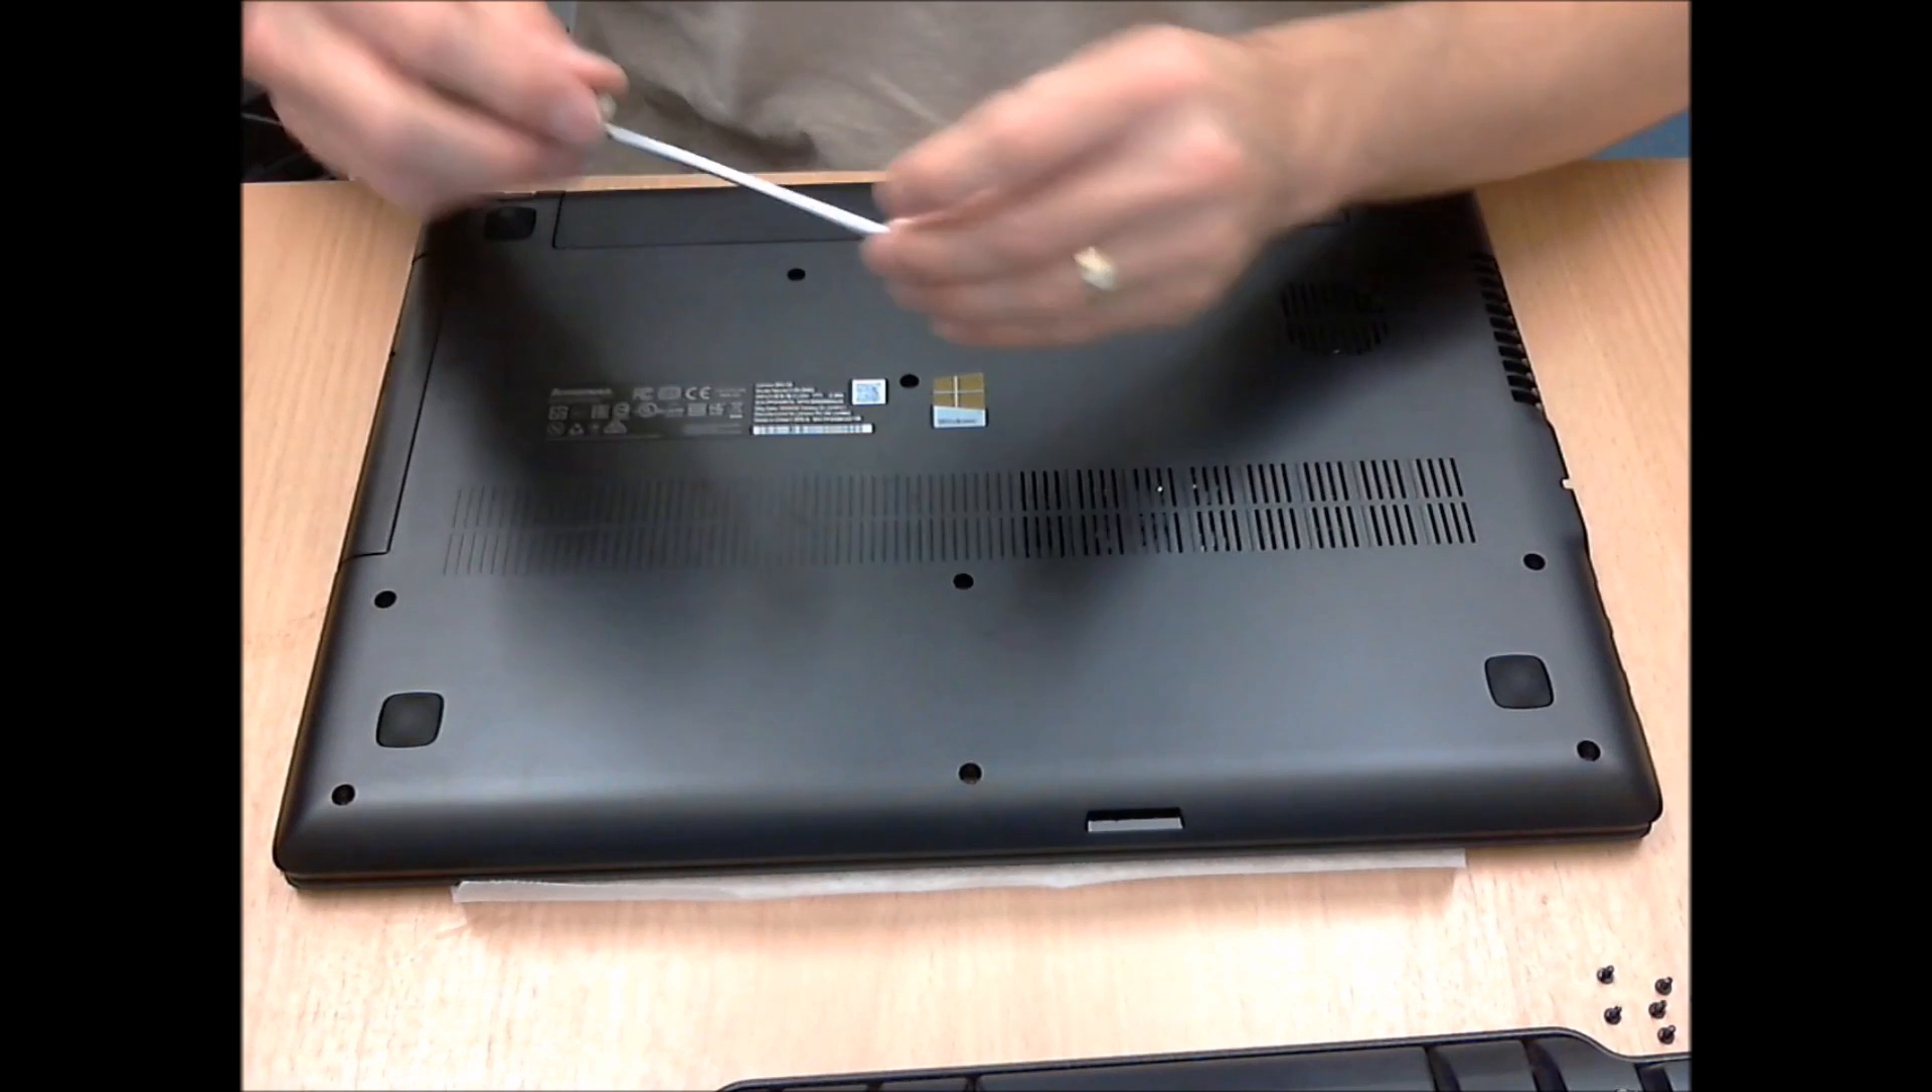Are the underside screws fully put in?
No.